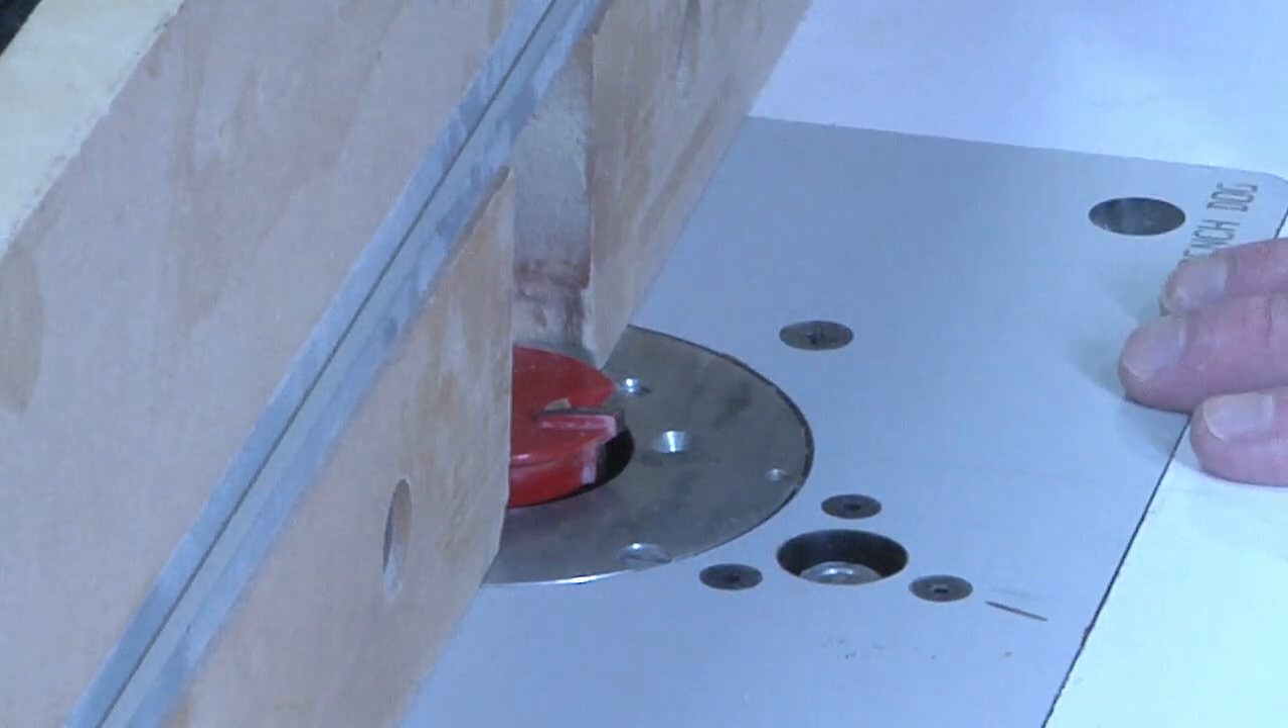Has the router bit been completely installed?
Yes.